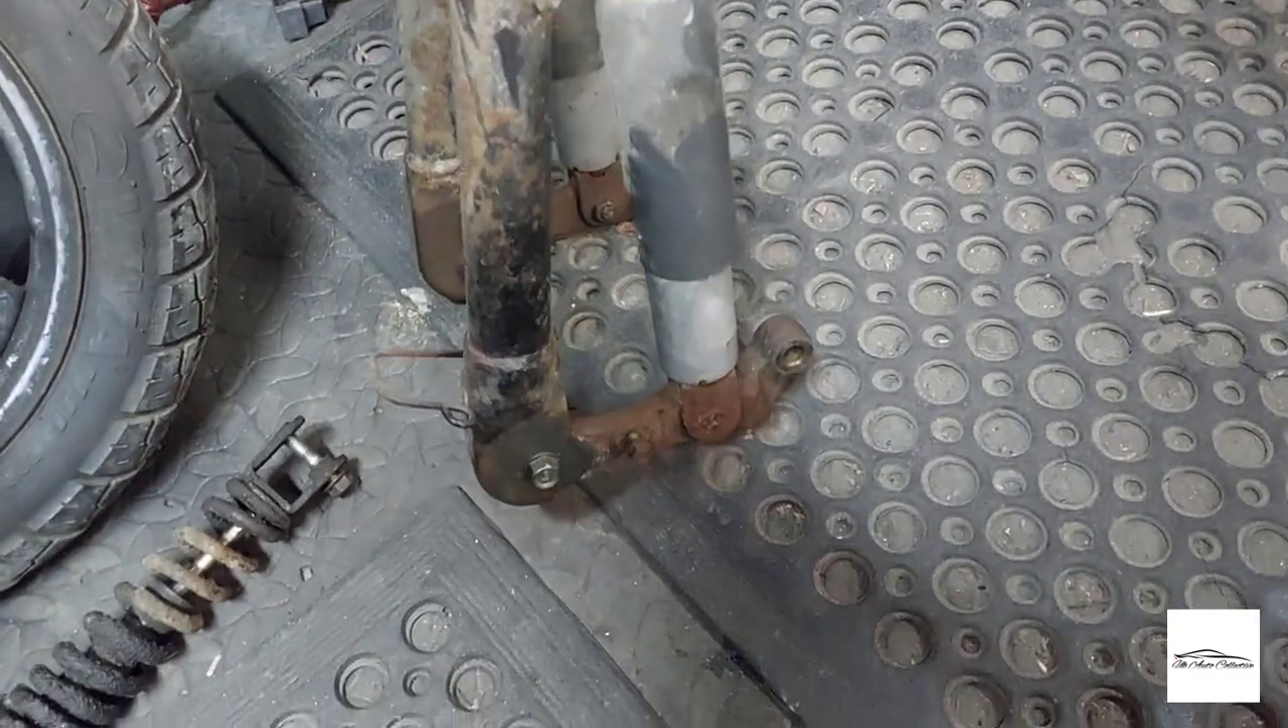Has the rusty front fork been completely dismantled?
No.